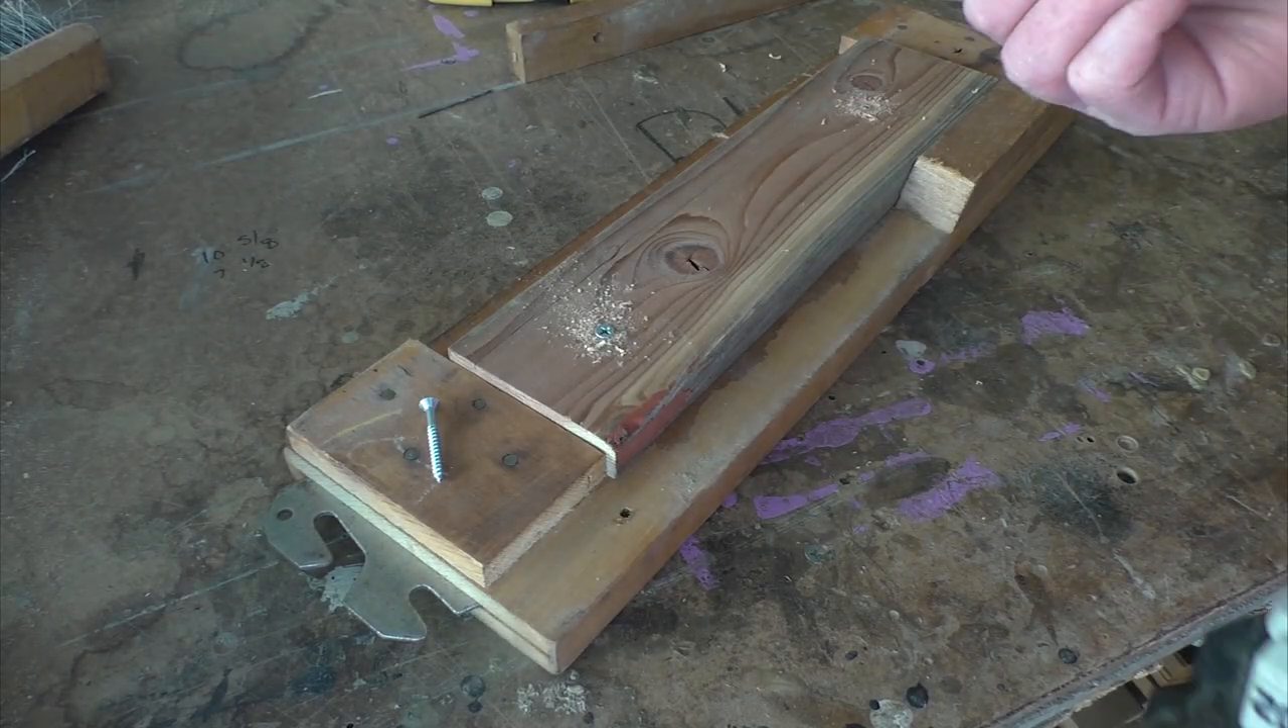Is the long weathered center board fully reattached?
No.